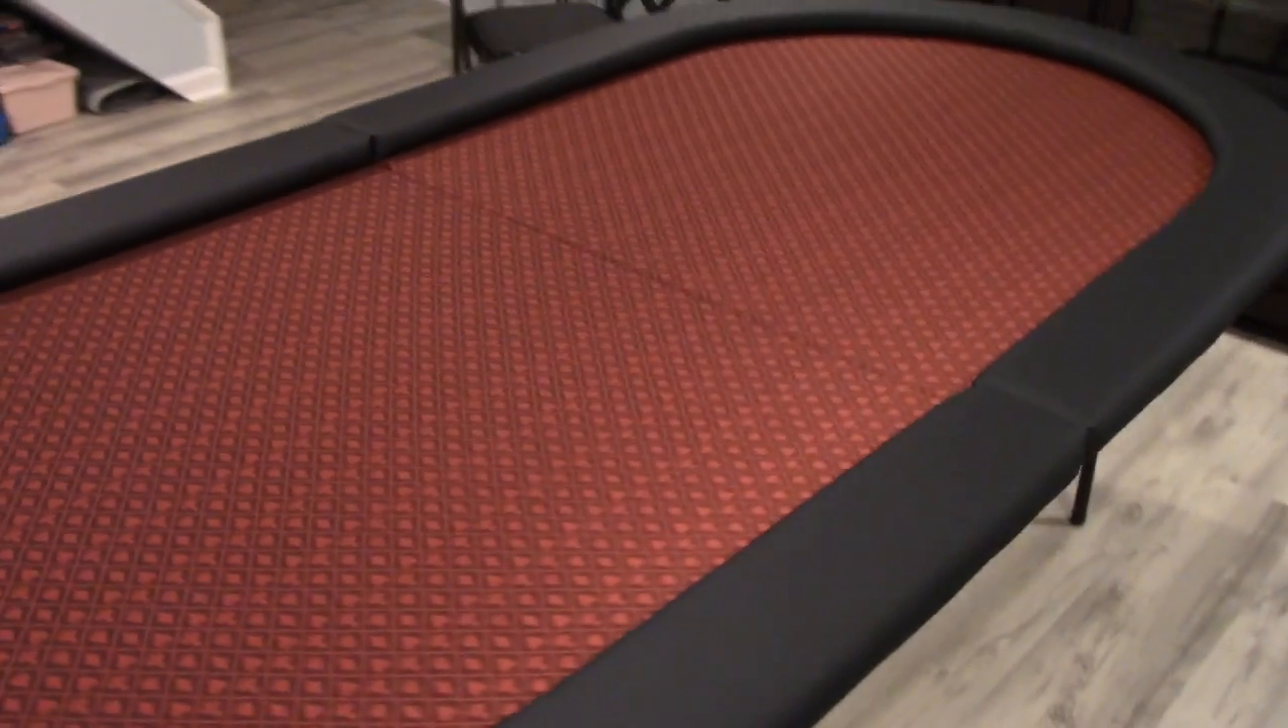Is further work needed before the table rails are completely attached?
No.